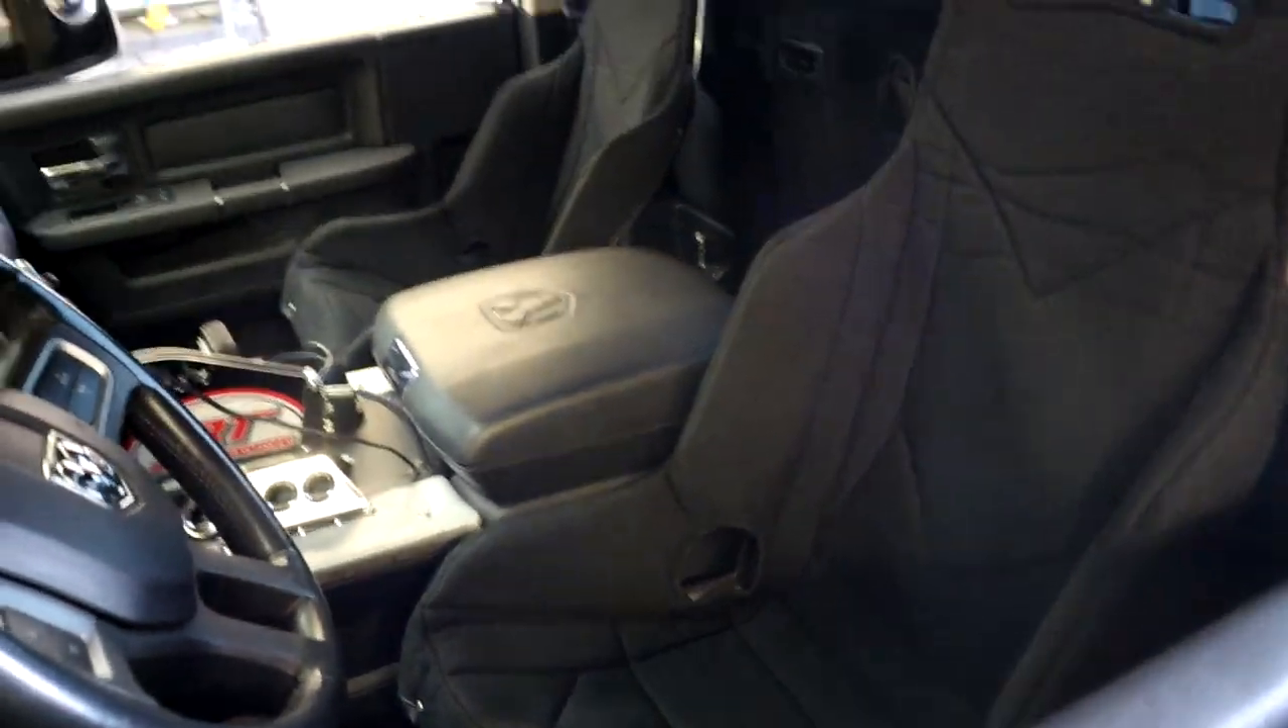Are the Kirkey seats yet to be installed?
No.